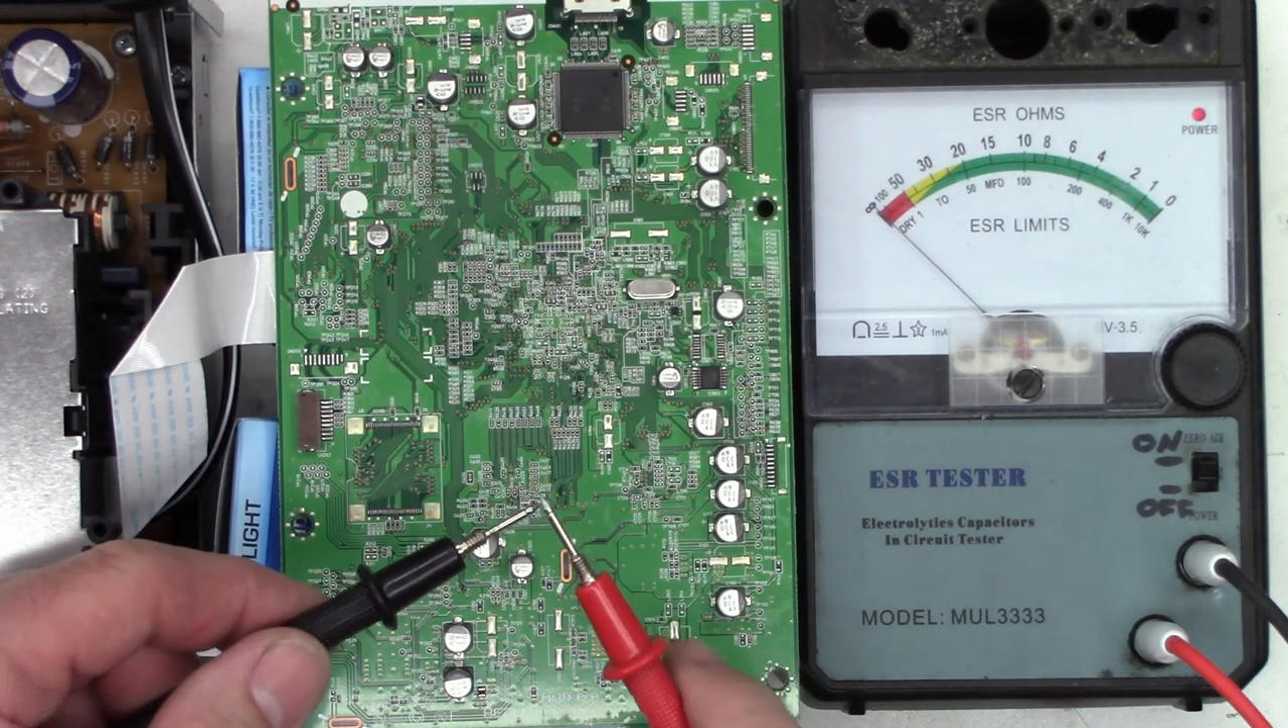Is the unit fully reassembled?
No.